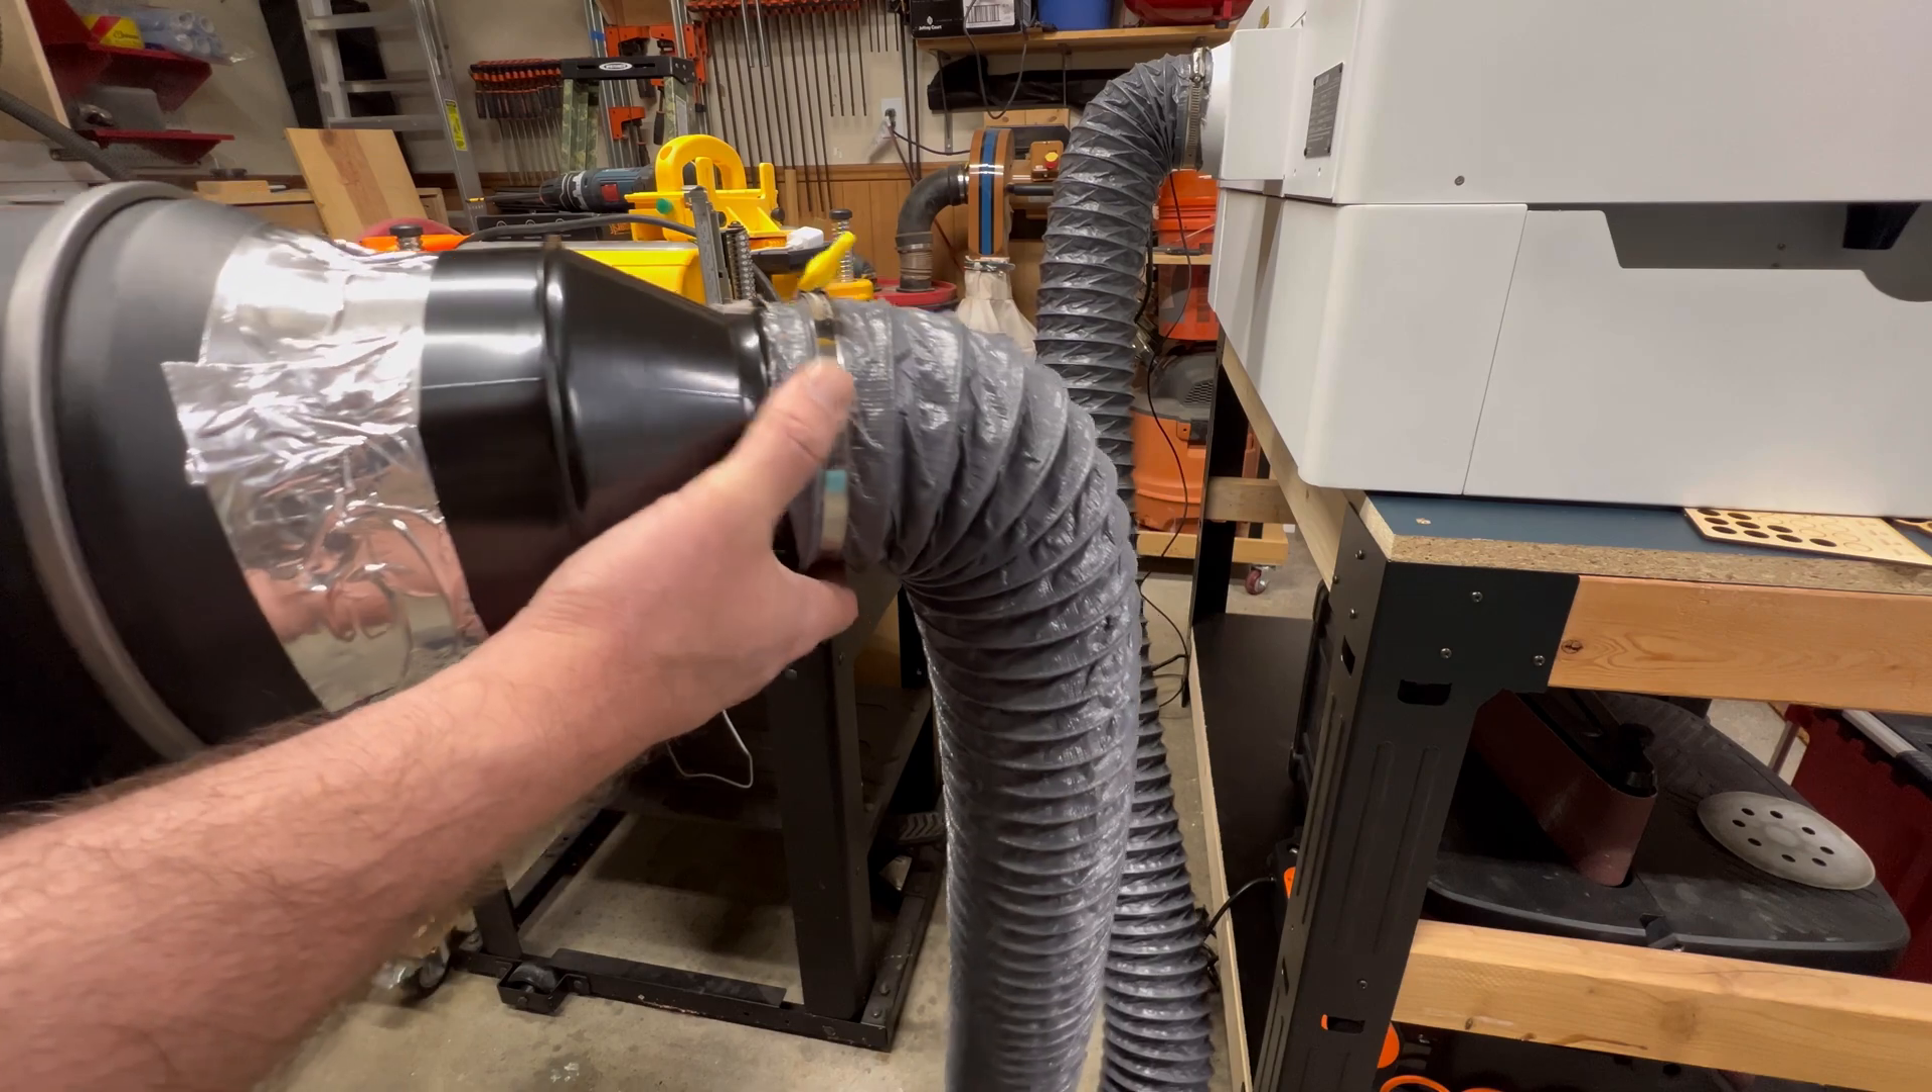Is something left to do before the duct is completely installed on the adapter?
No.